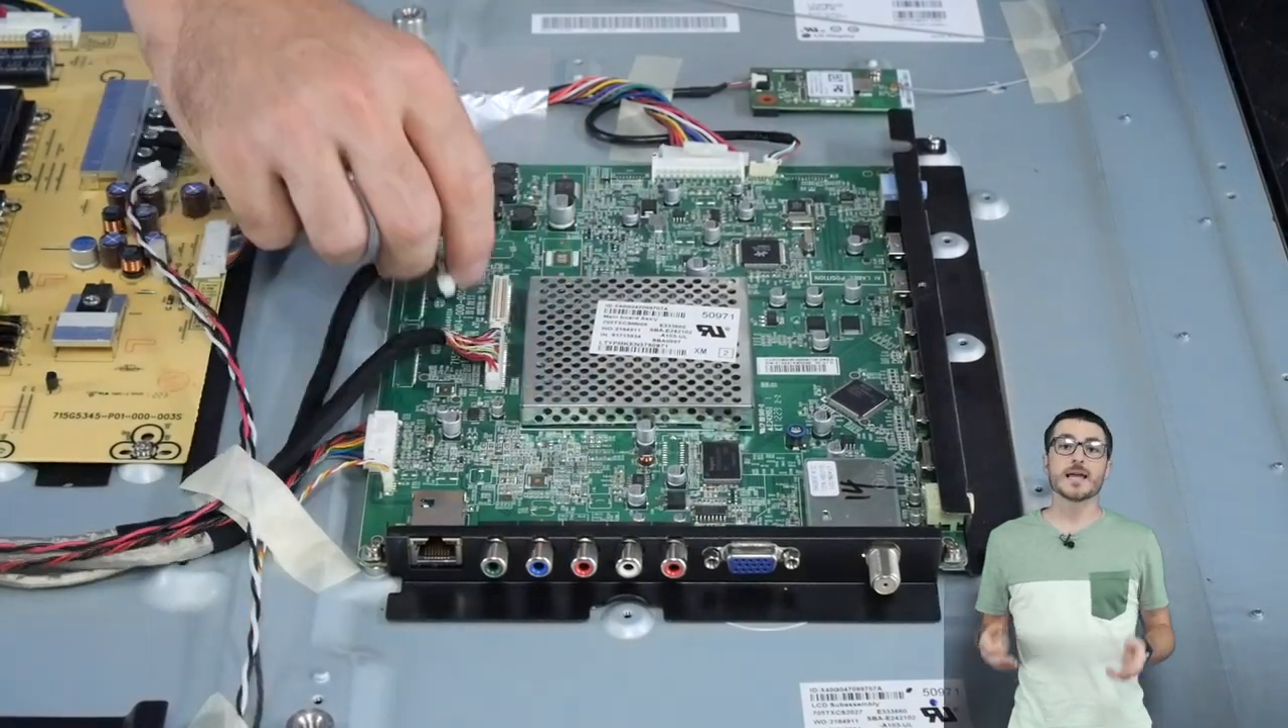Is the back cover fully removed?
Yes.